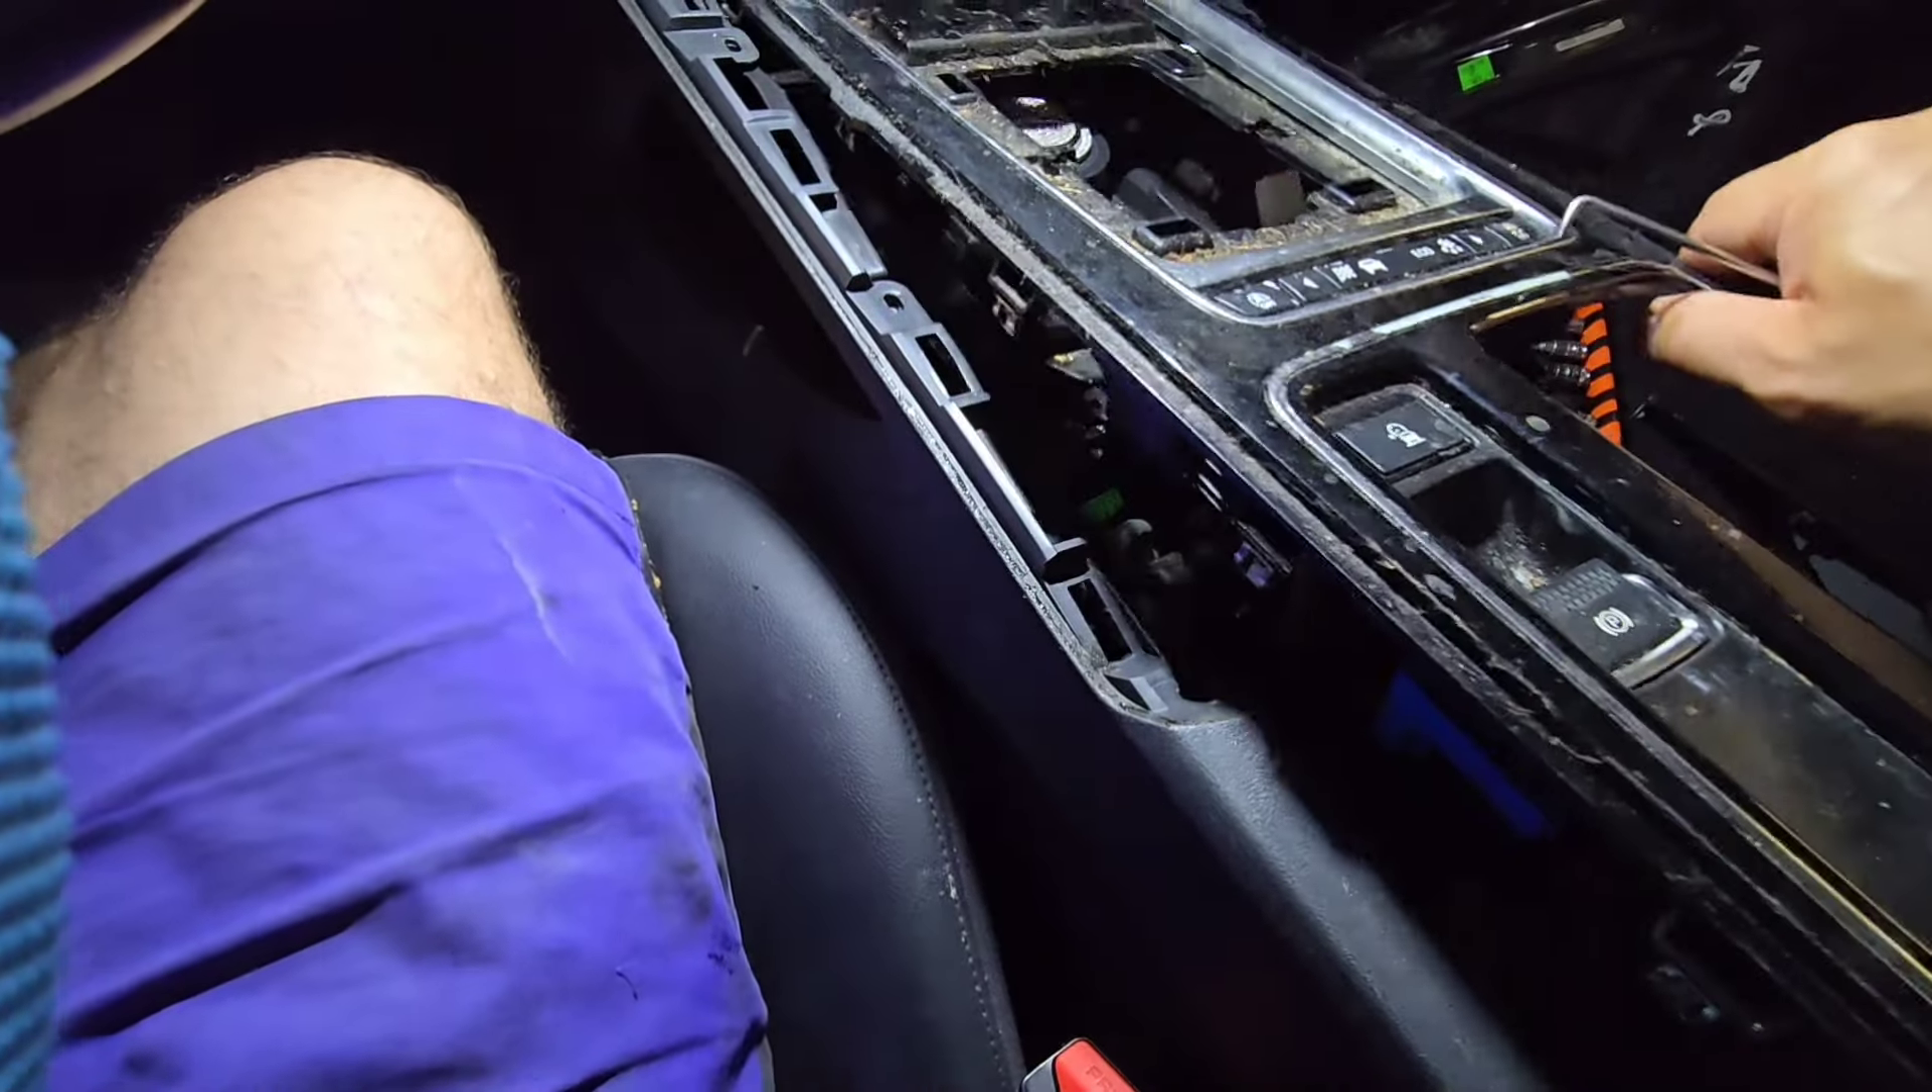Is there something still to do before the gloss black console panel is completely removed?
Yes.